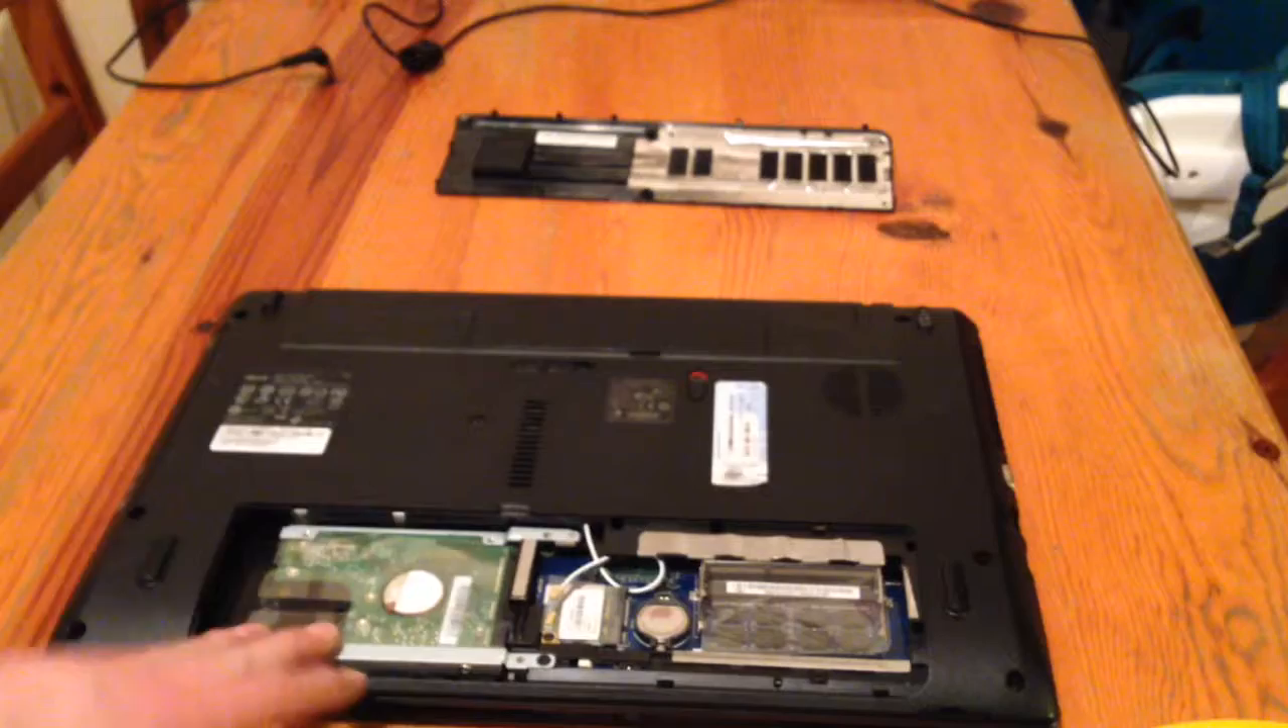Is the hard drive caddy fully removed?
No.